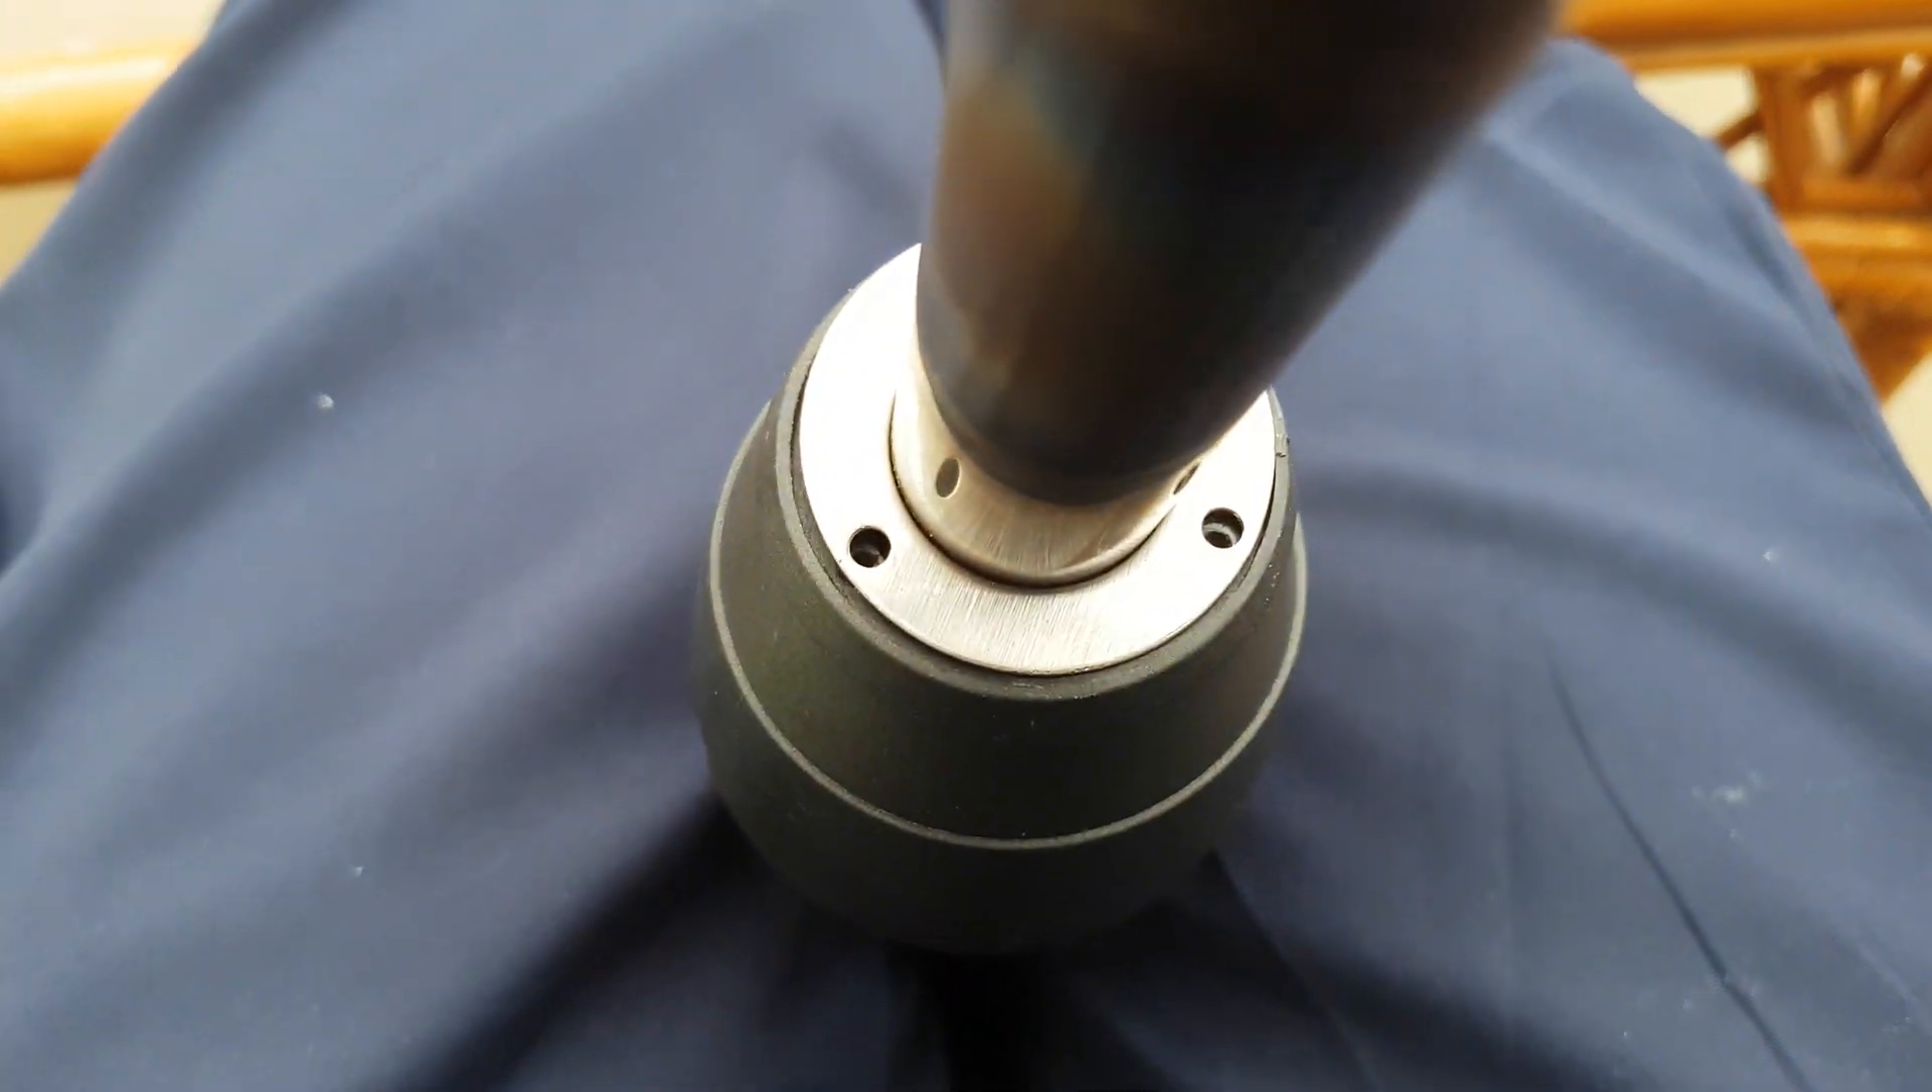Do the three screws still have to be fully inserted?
Yes.